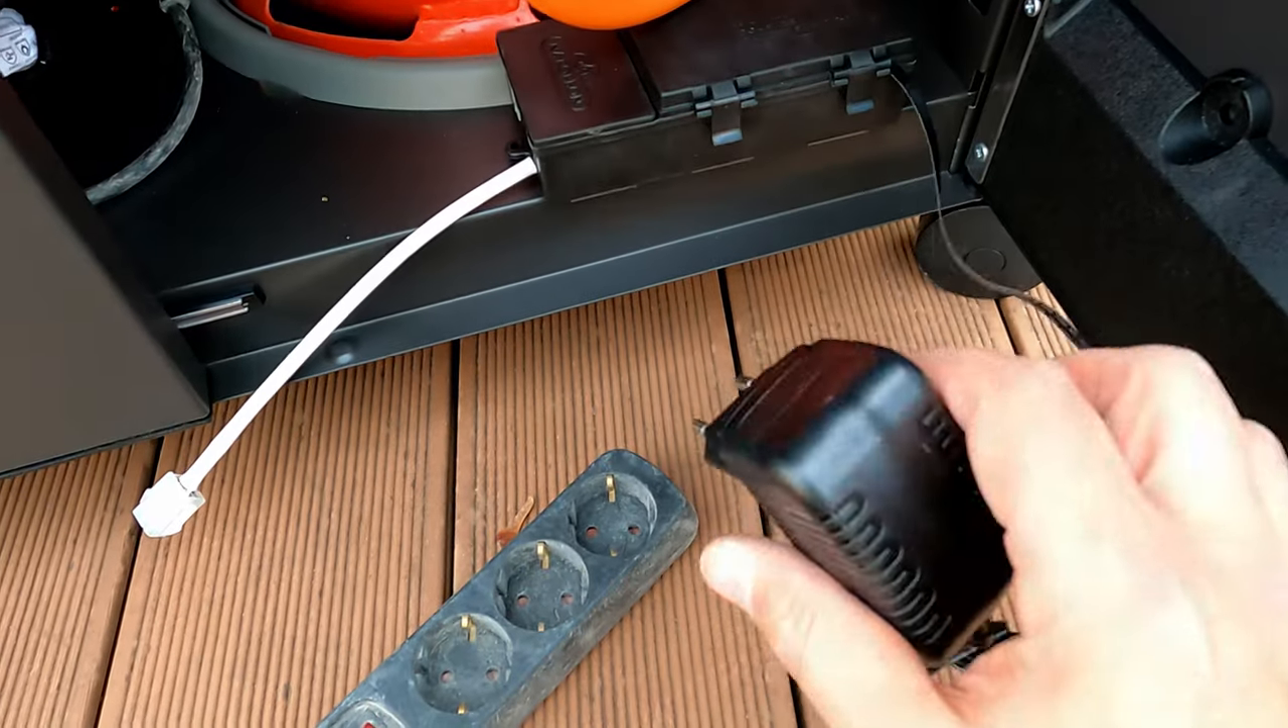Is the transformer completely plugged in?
No.